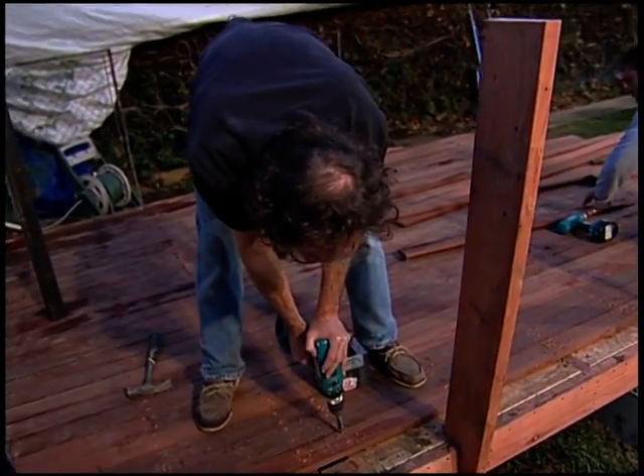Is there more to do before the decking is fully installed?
Yes.